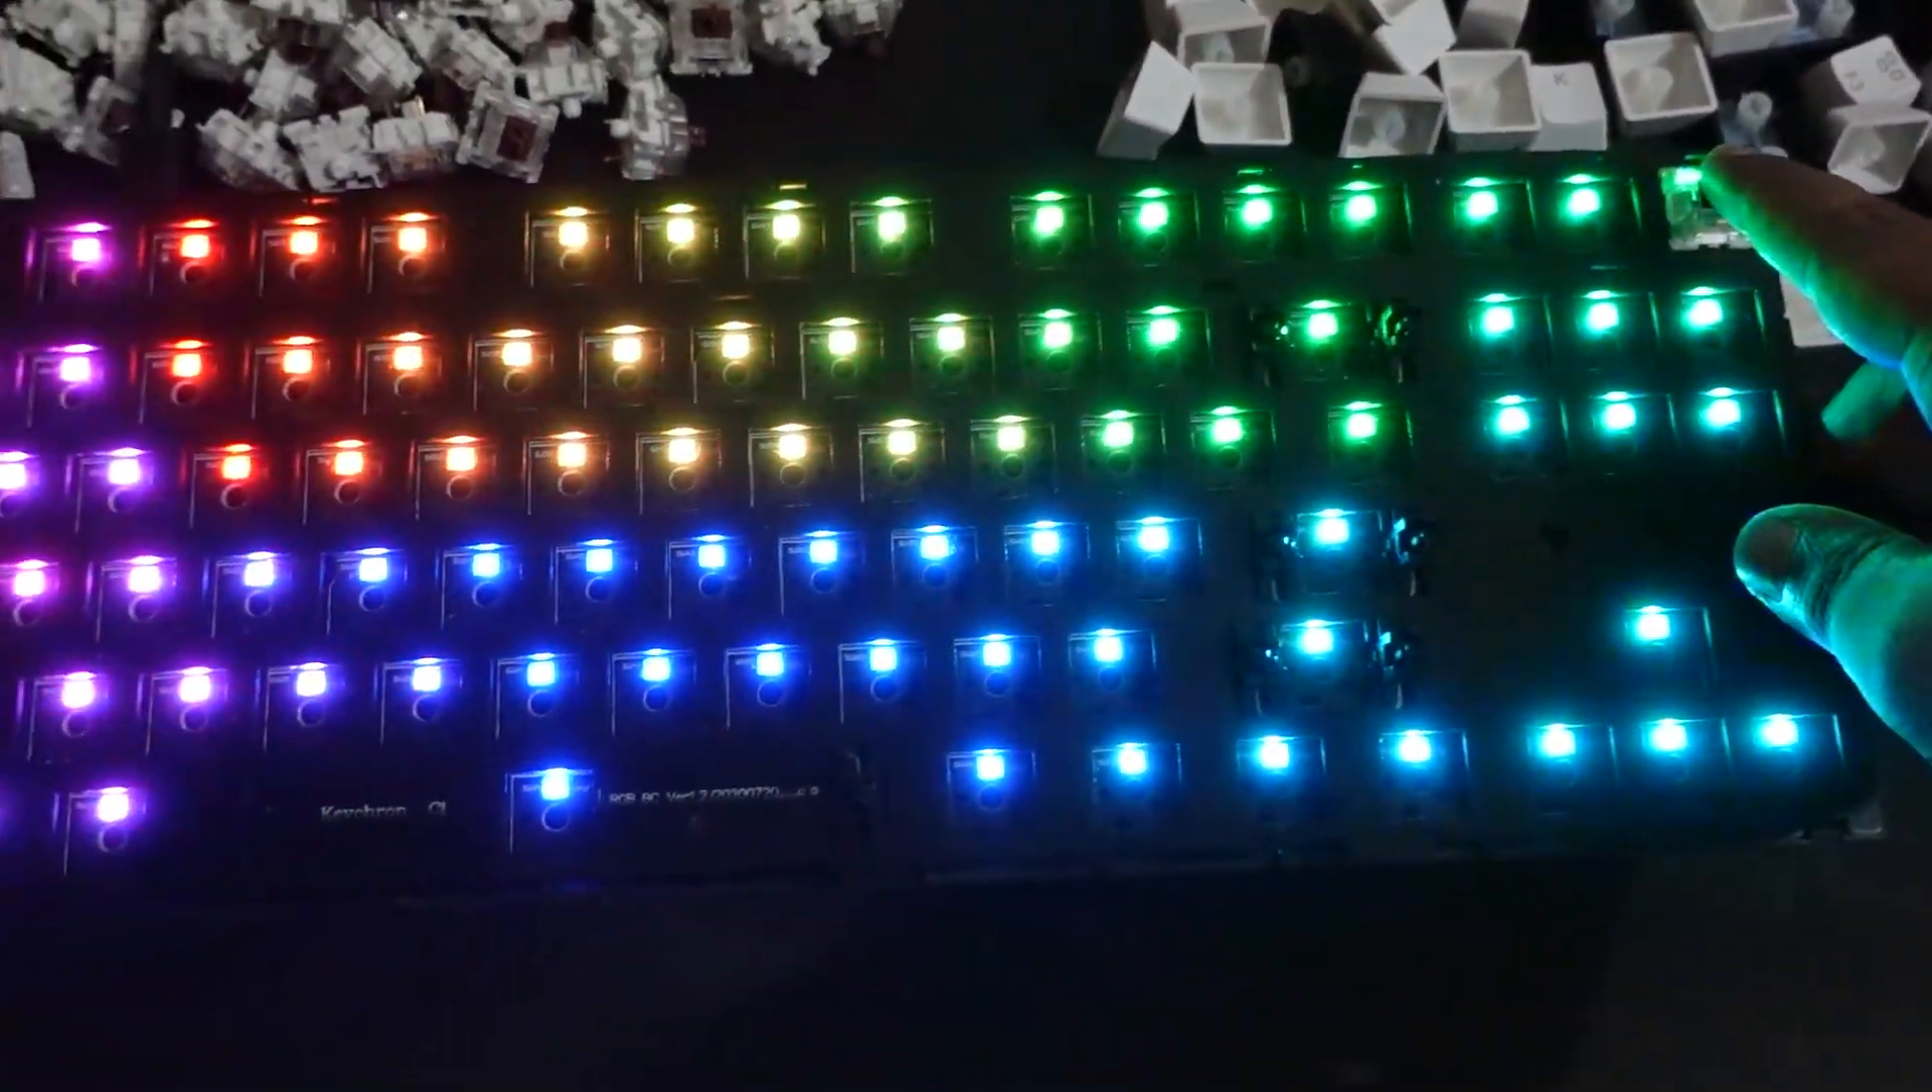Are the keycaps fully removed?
Yes.